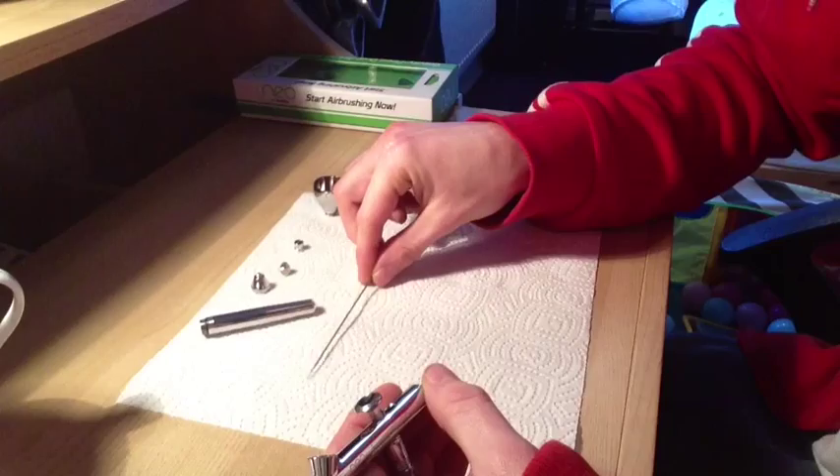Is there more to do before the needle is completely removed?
No.